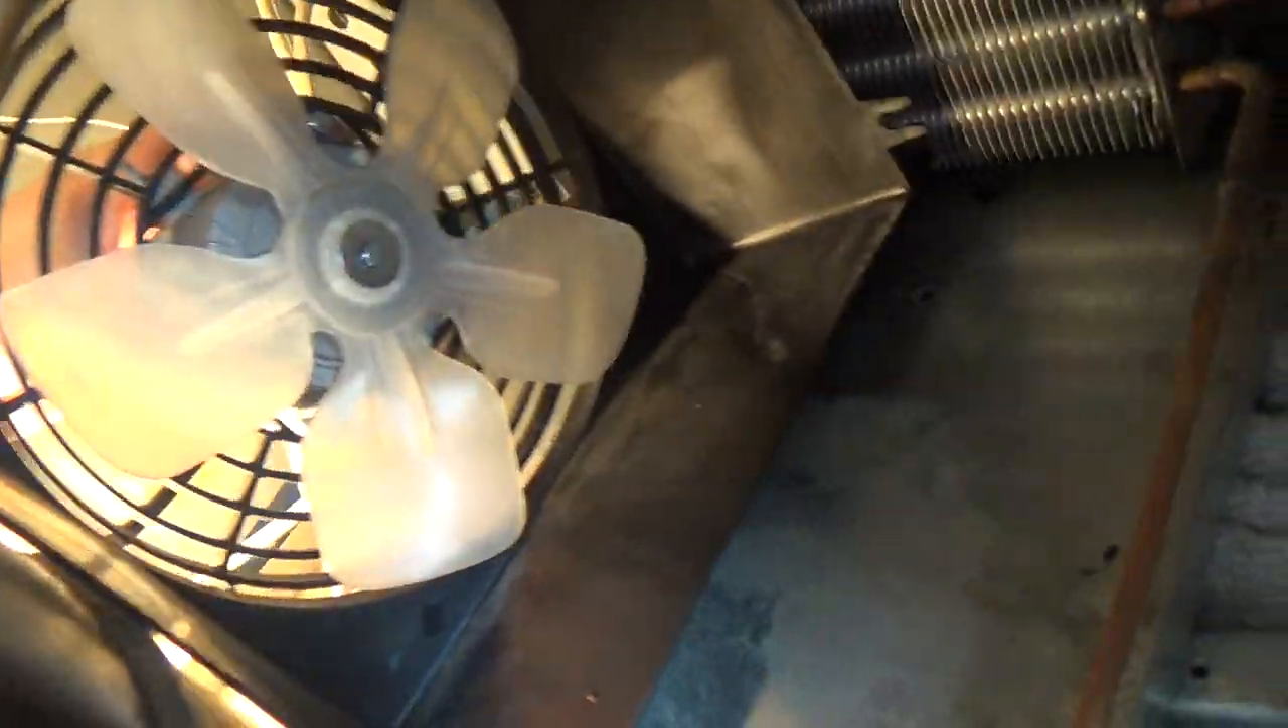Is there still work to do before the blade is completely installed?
No.